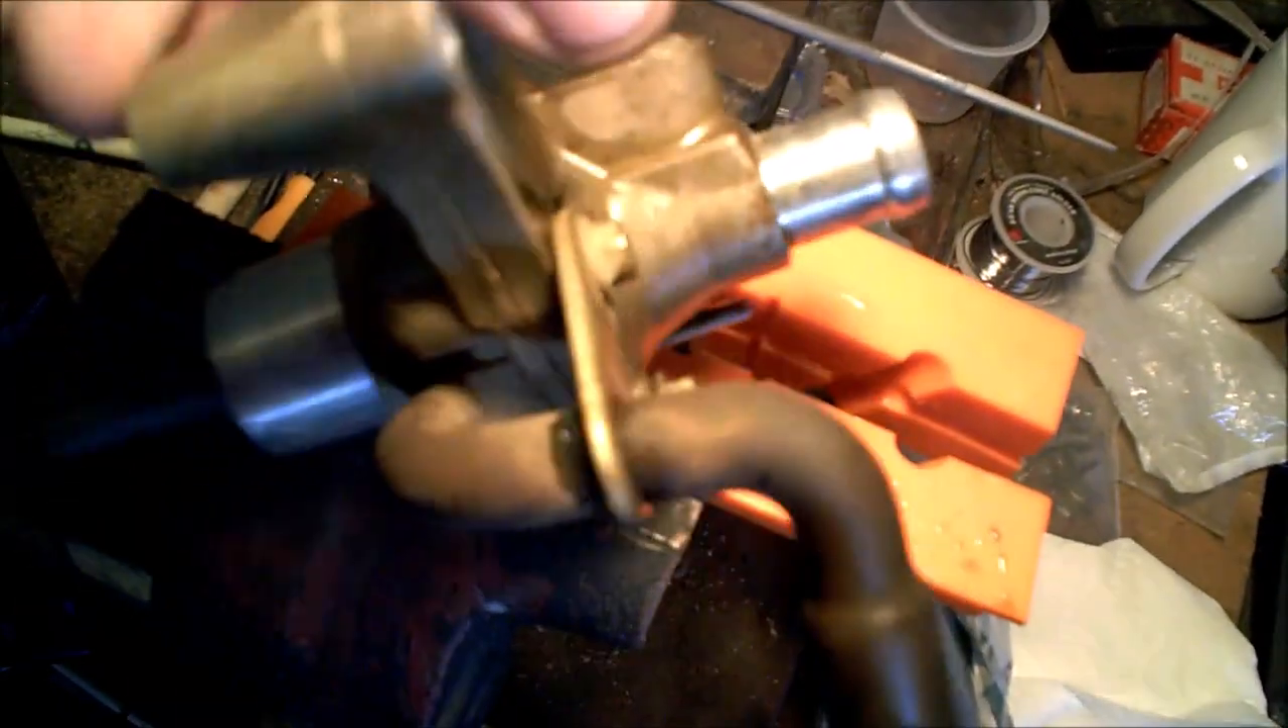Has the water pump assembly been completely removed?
Yes.